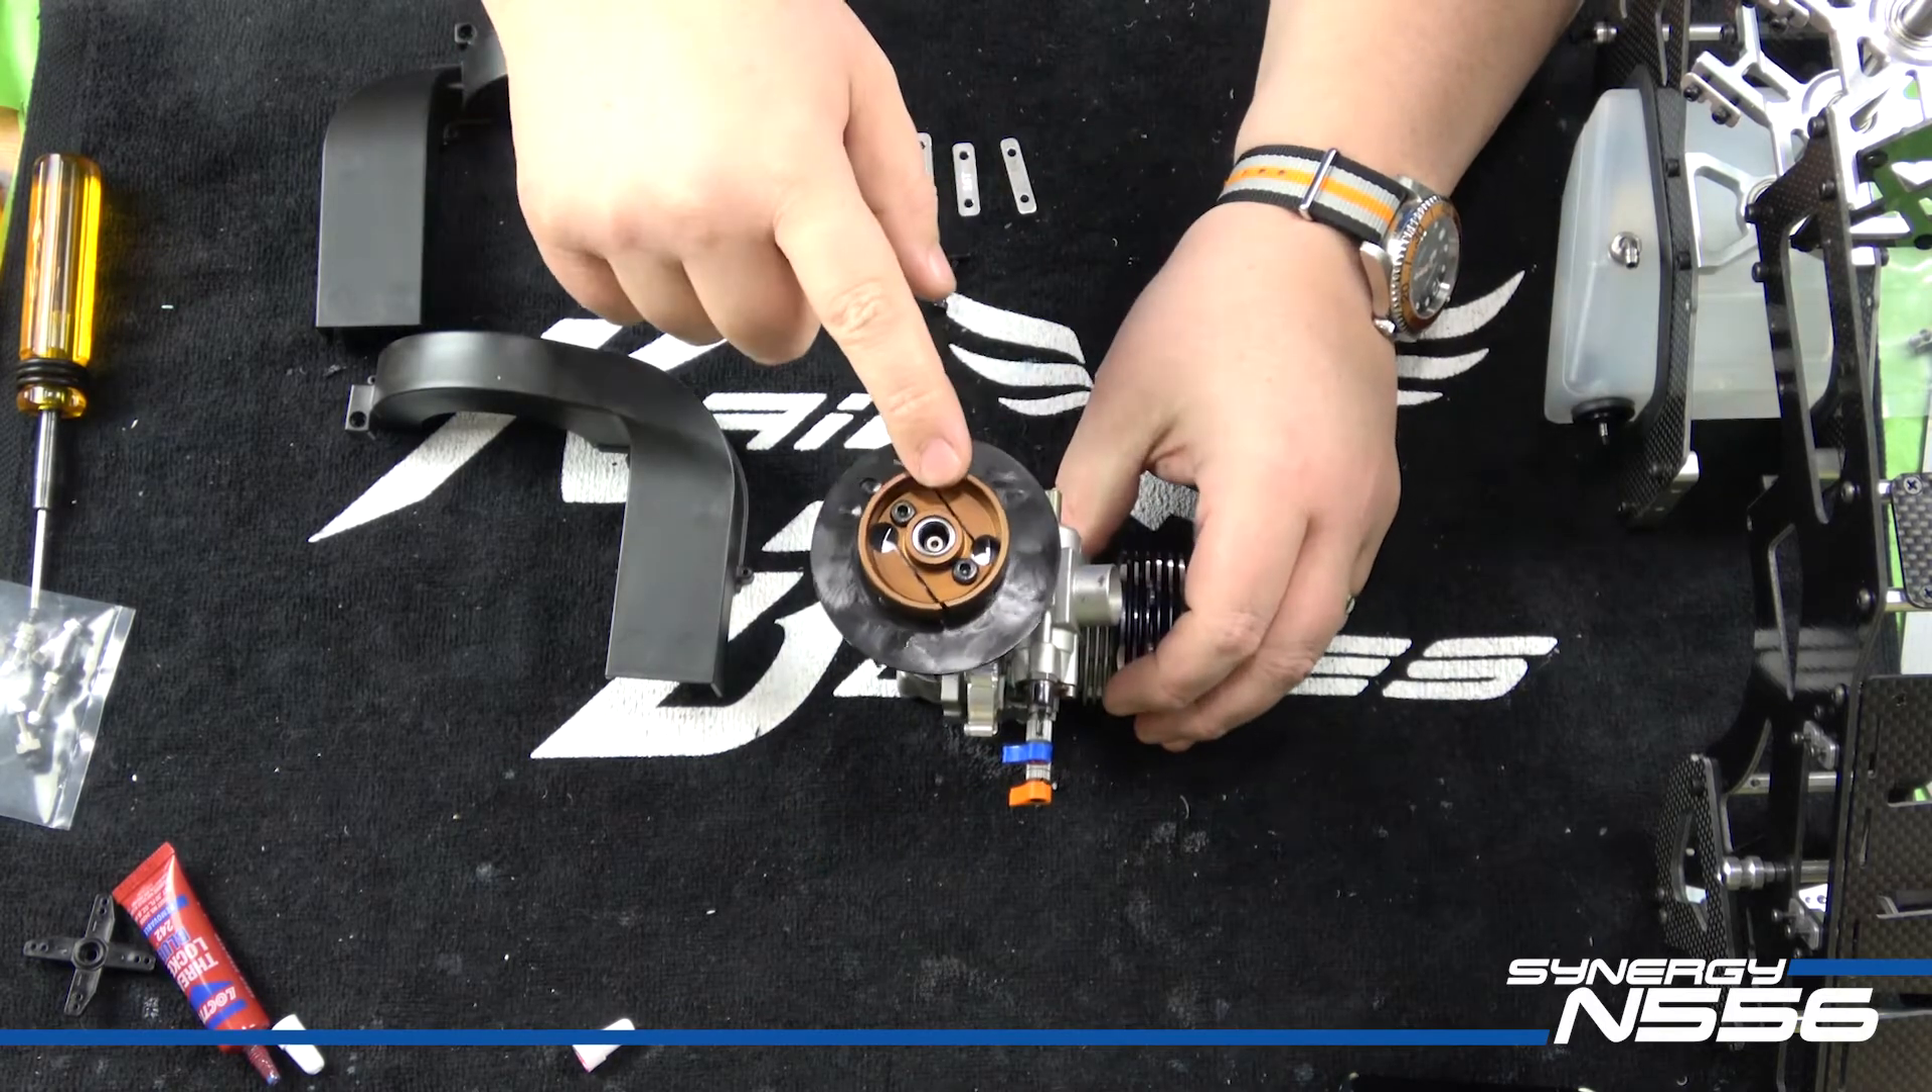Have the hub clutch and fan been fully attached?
Yes.